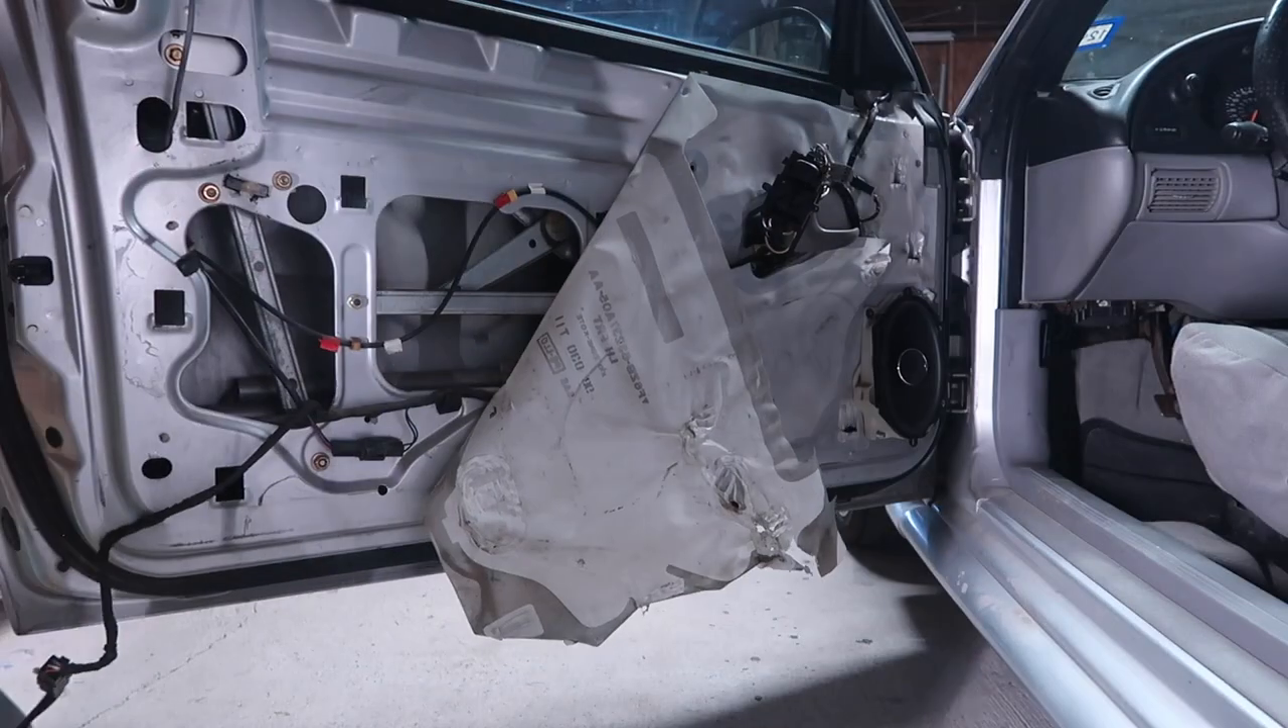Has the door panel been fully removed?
Yes.